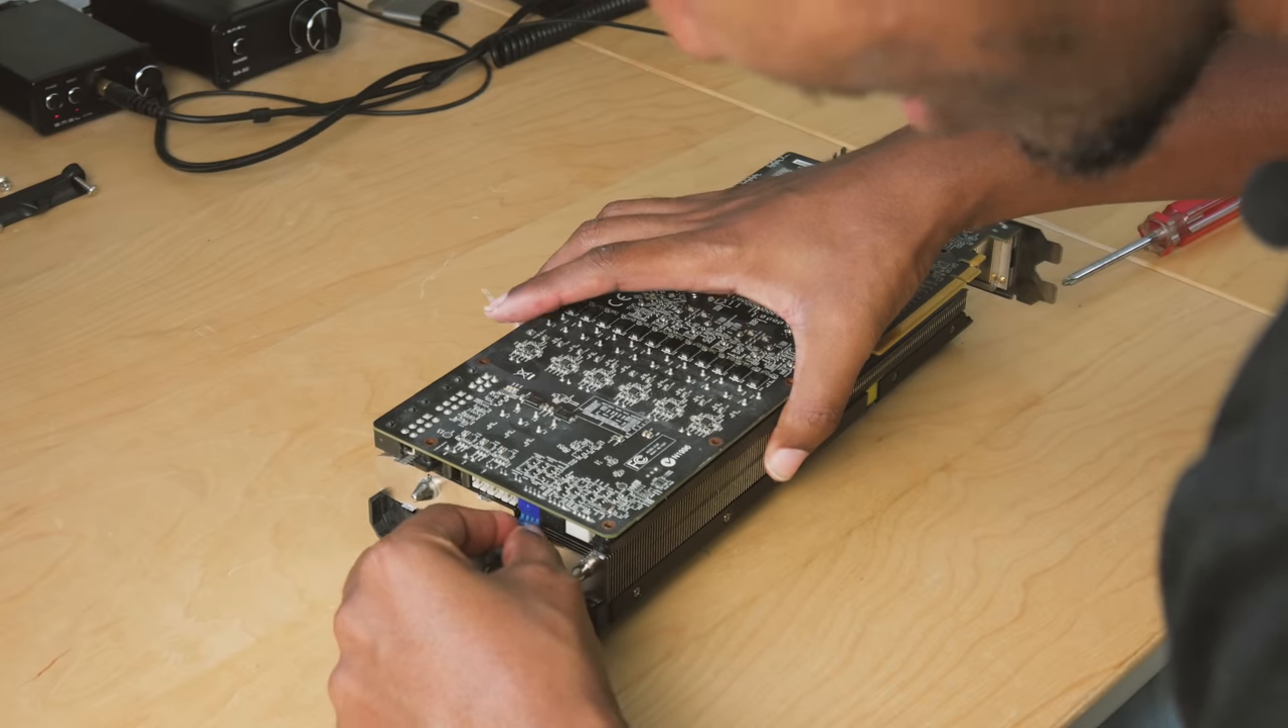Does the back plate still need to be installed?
Yes.